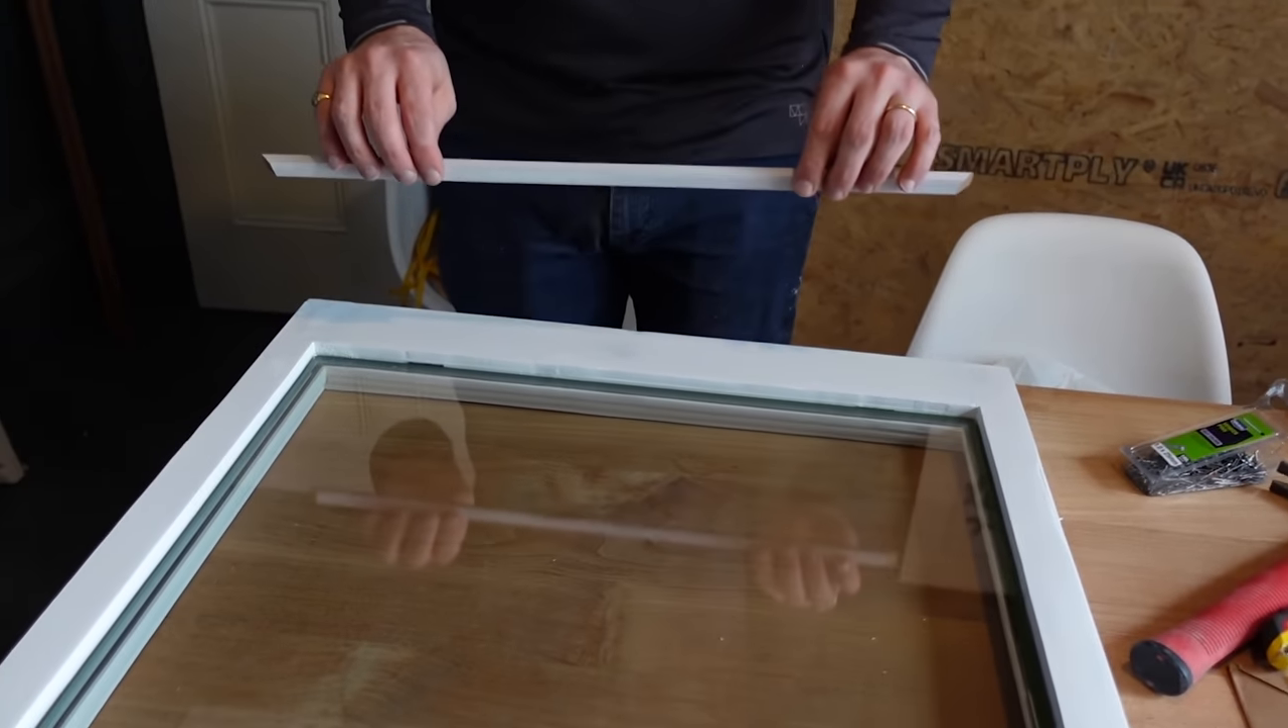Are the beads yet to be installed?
Yes.